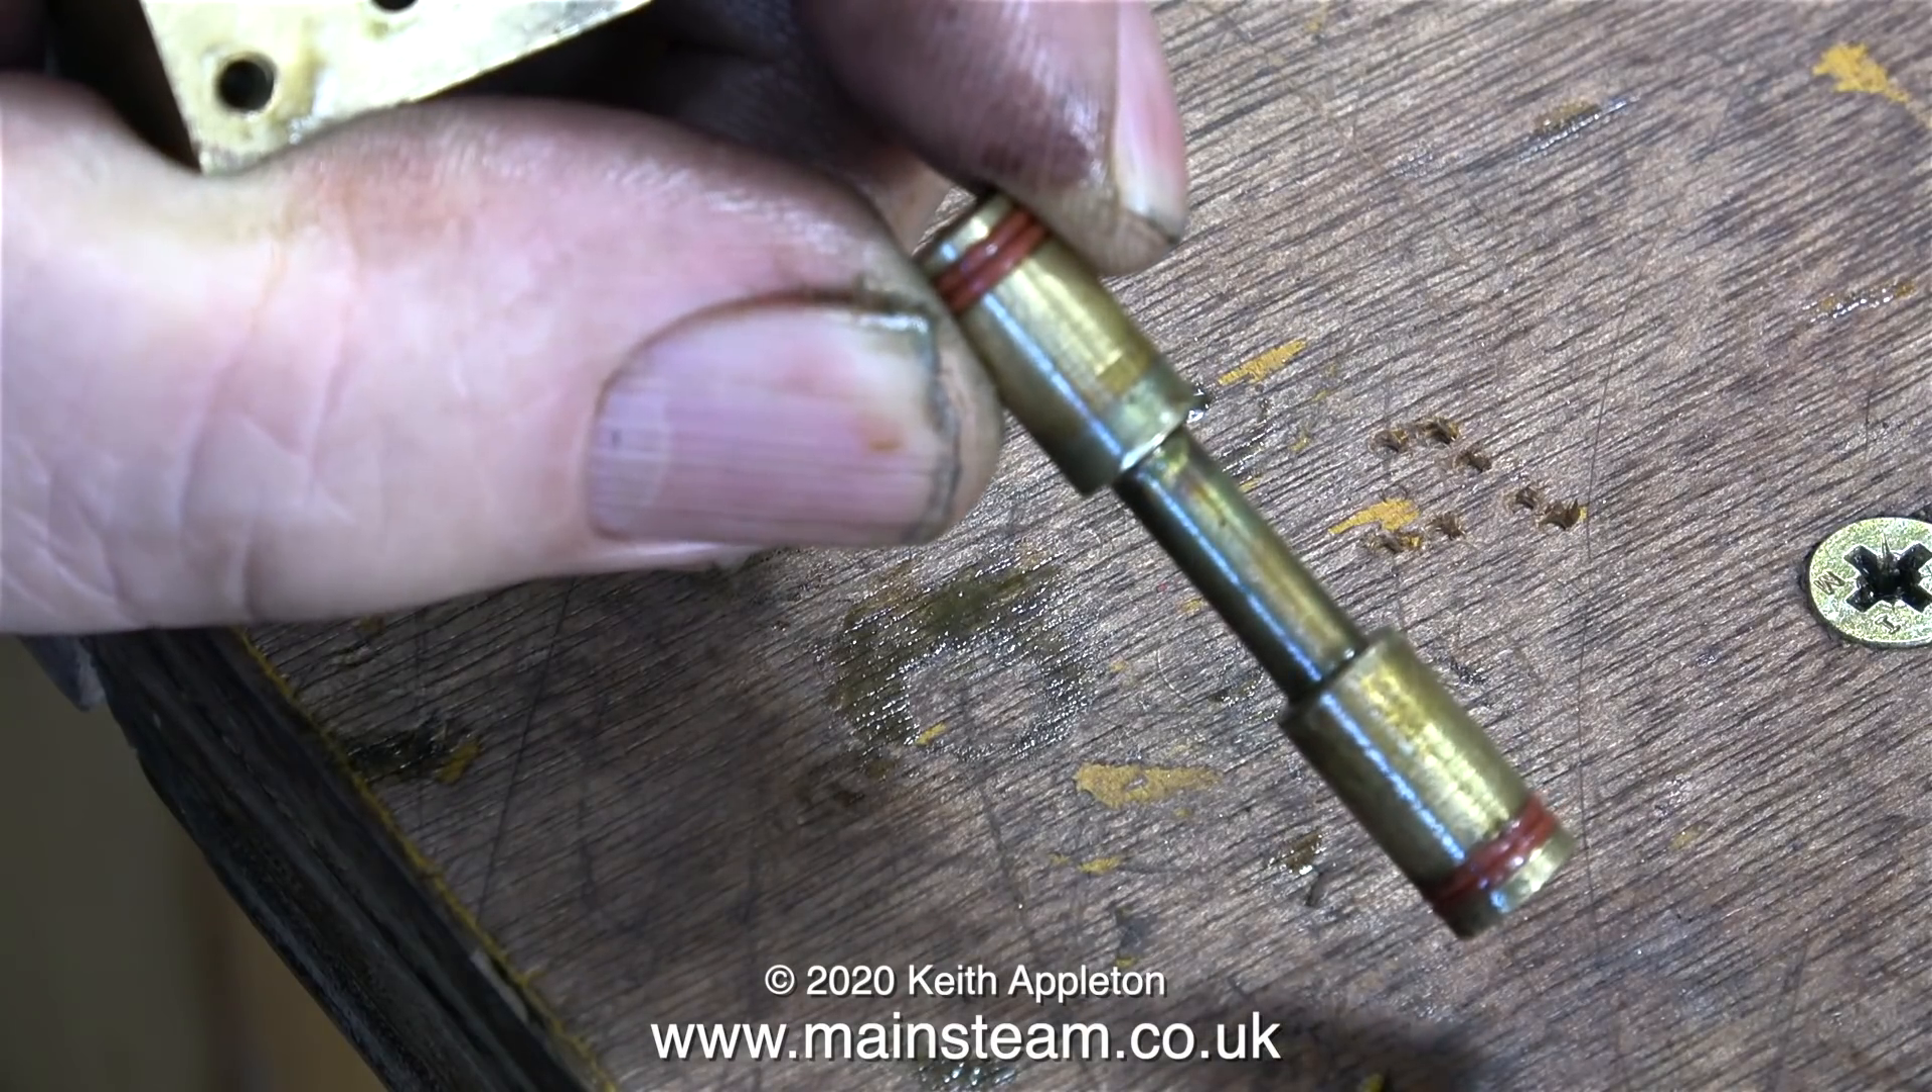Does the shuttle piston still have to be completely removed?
No.